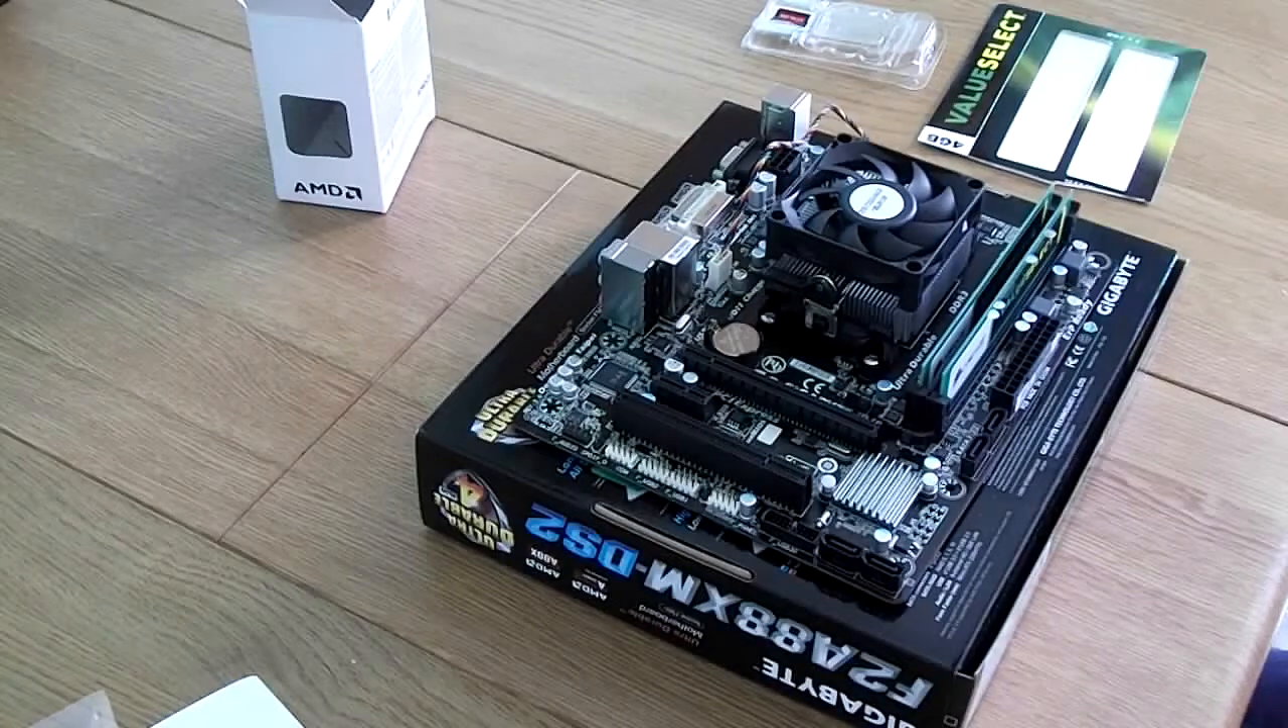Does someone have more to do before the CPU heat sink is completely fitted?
No.